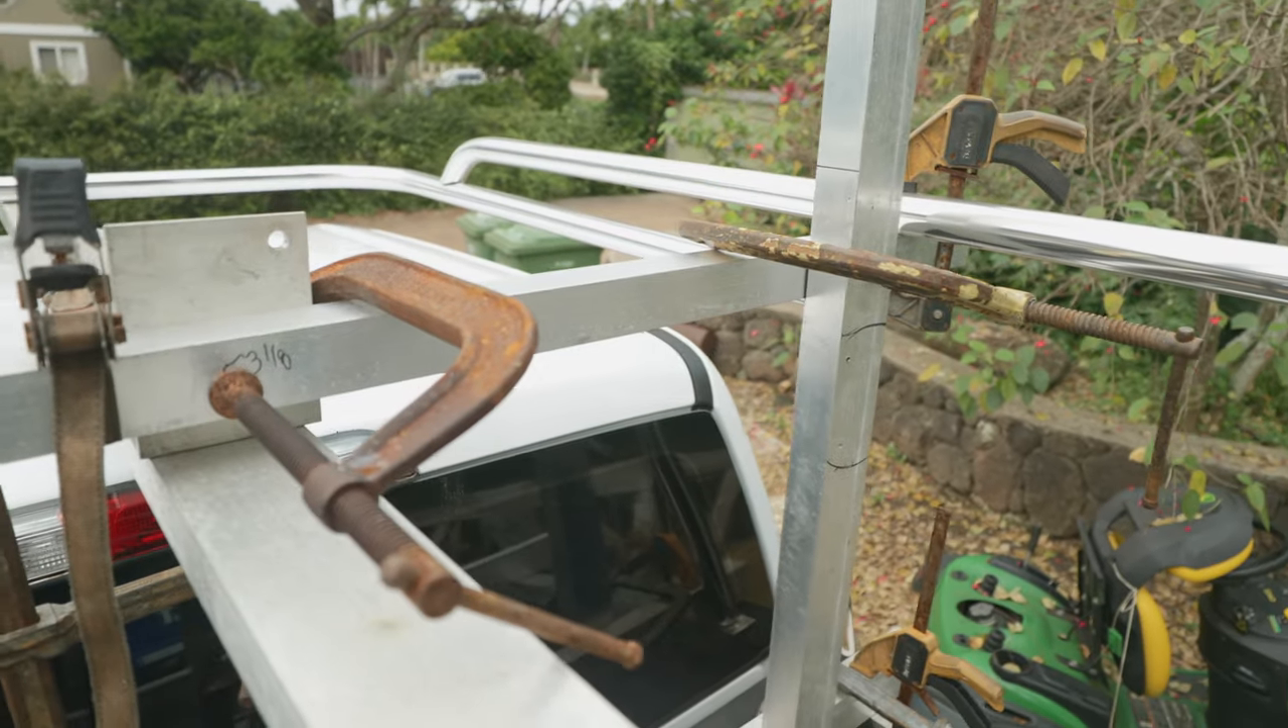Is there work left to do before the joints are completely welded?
Yes.